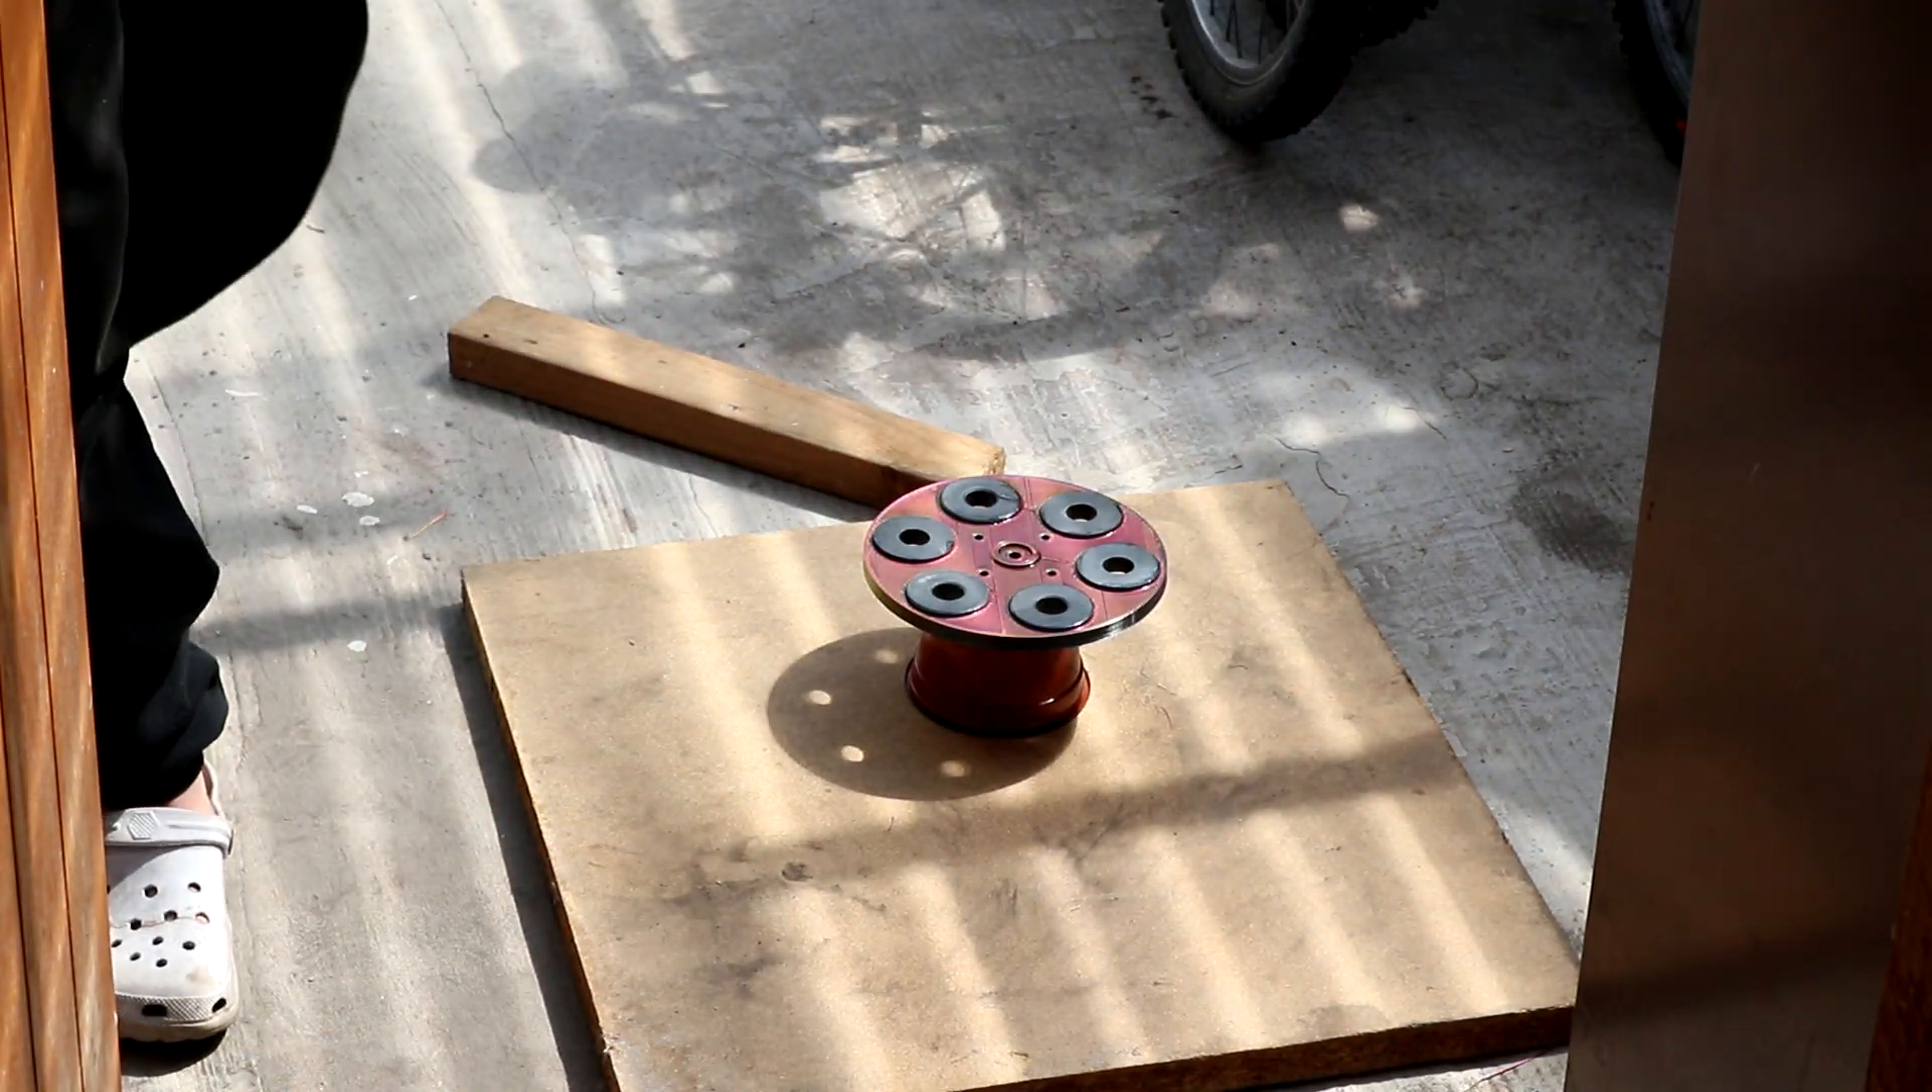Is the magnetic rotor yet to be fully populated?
No.